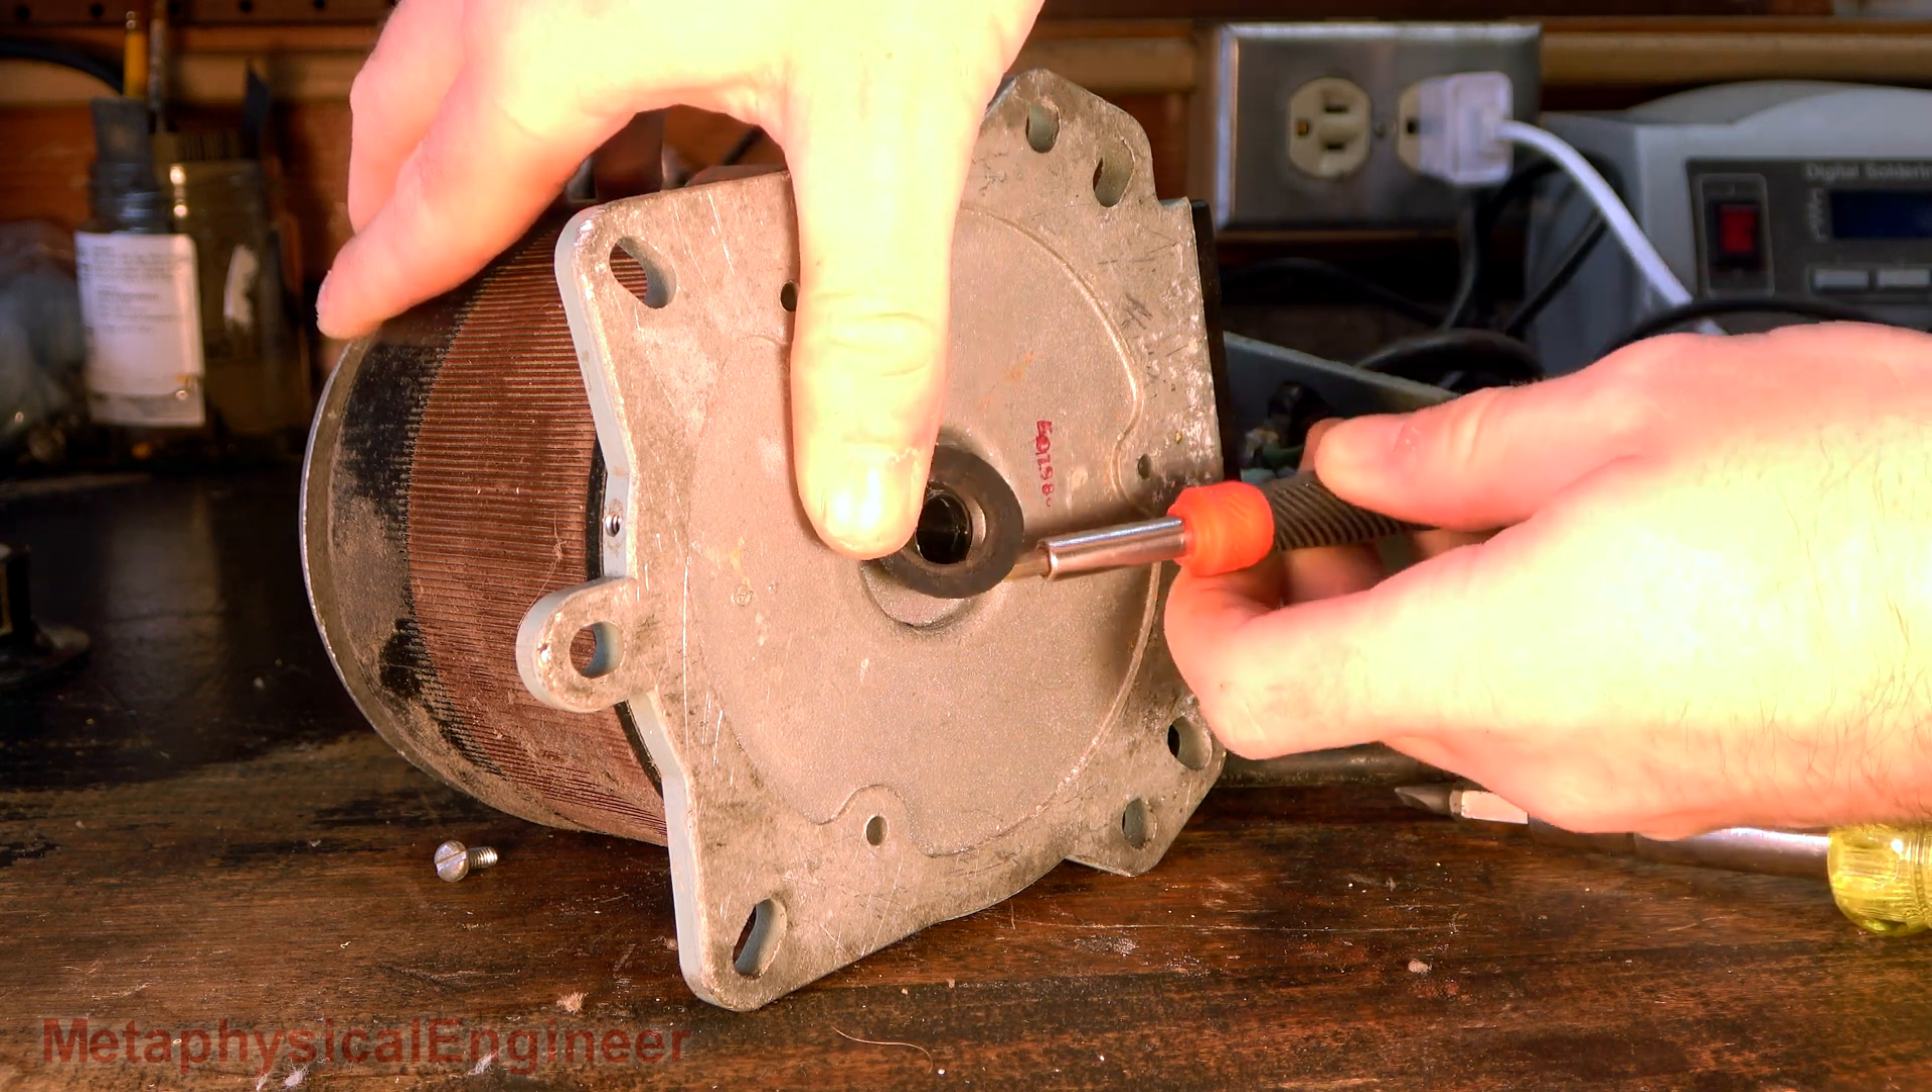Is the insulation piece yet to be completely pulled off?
Yes.